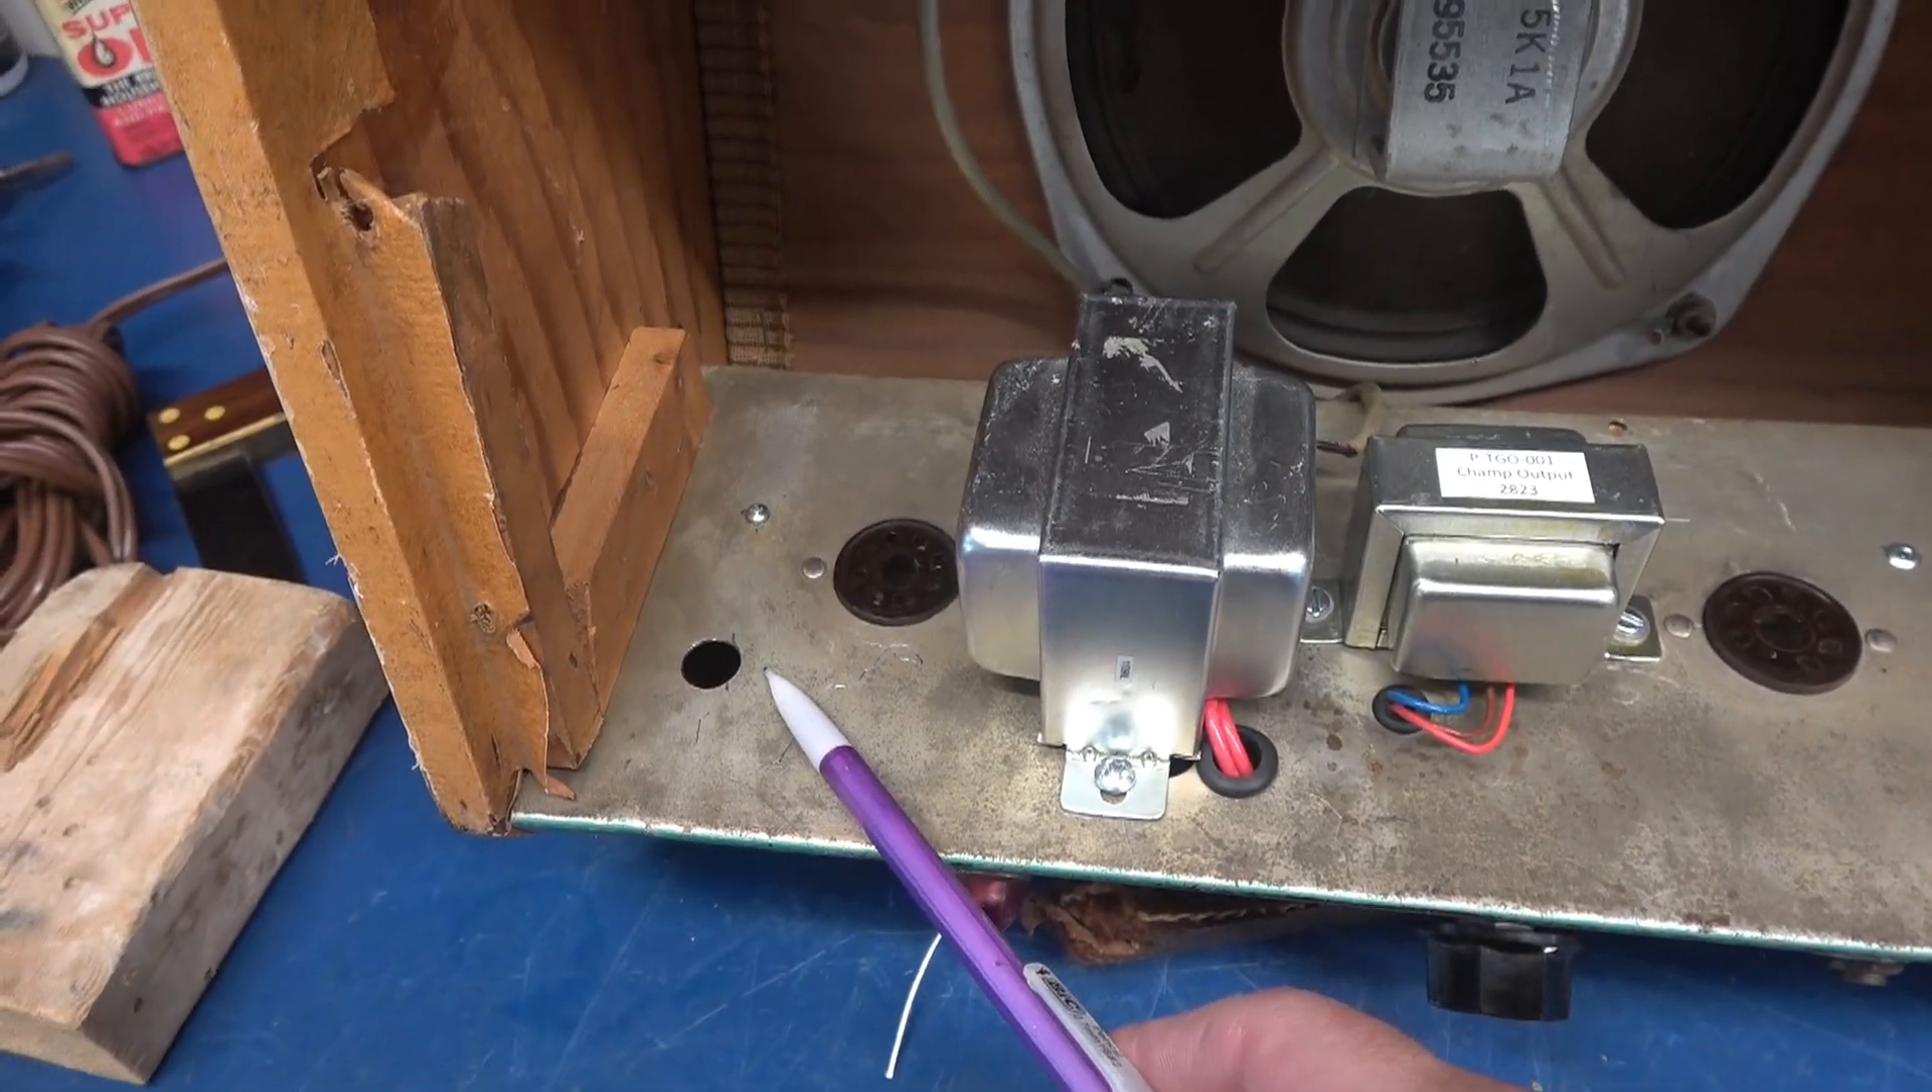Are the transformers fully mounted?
Yes.